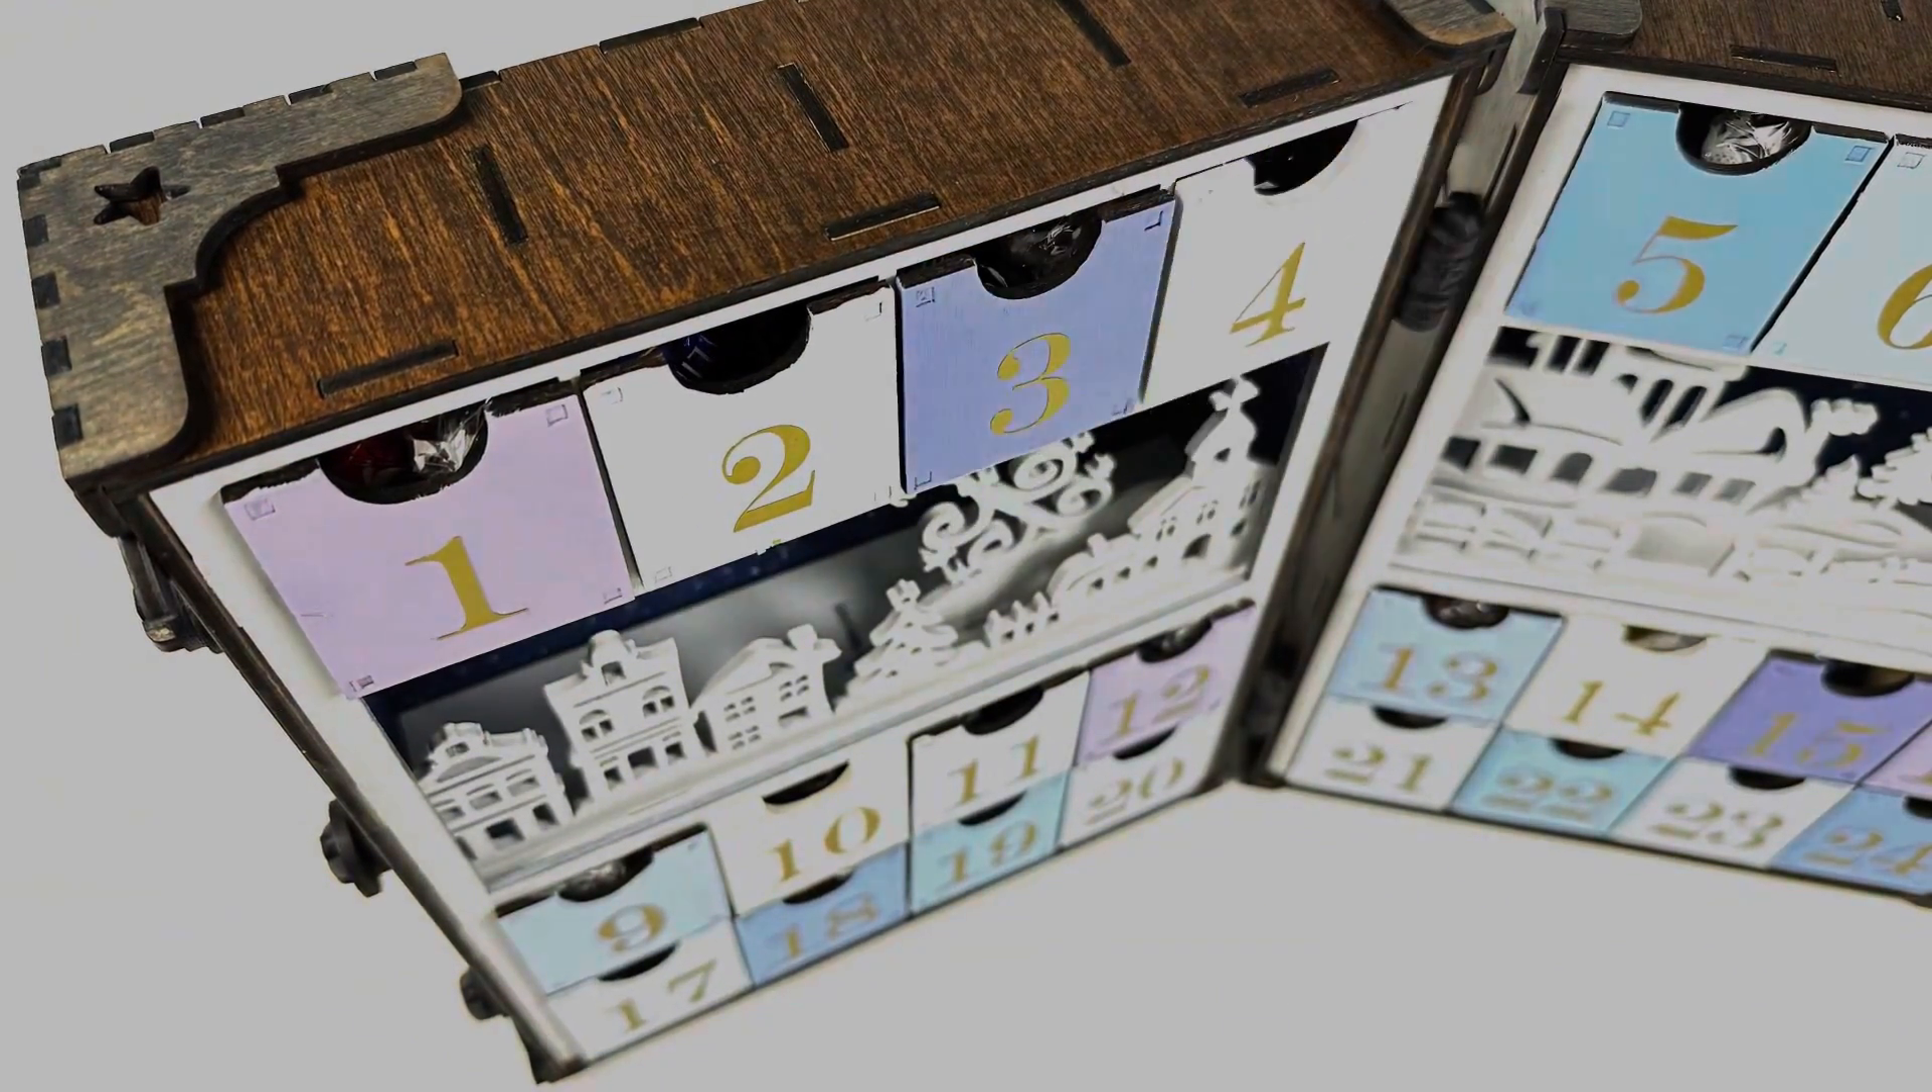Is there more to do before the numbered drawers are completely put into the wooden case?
No.